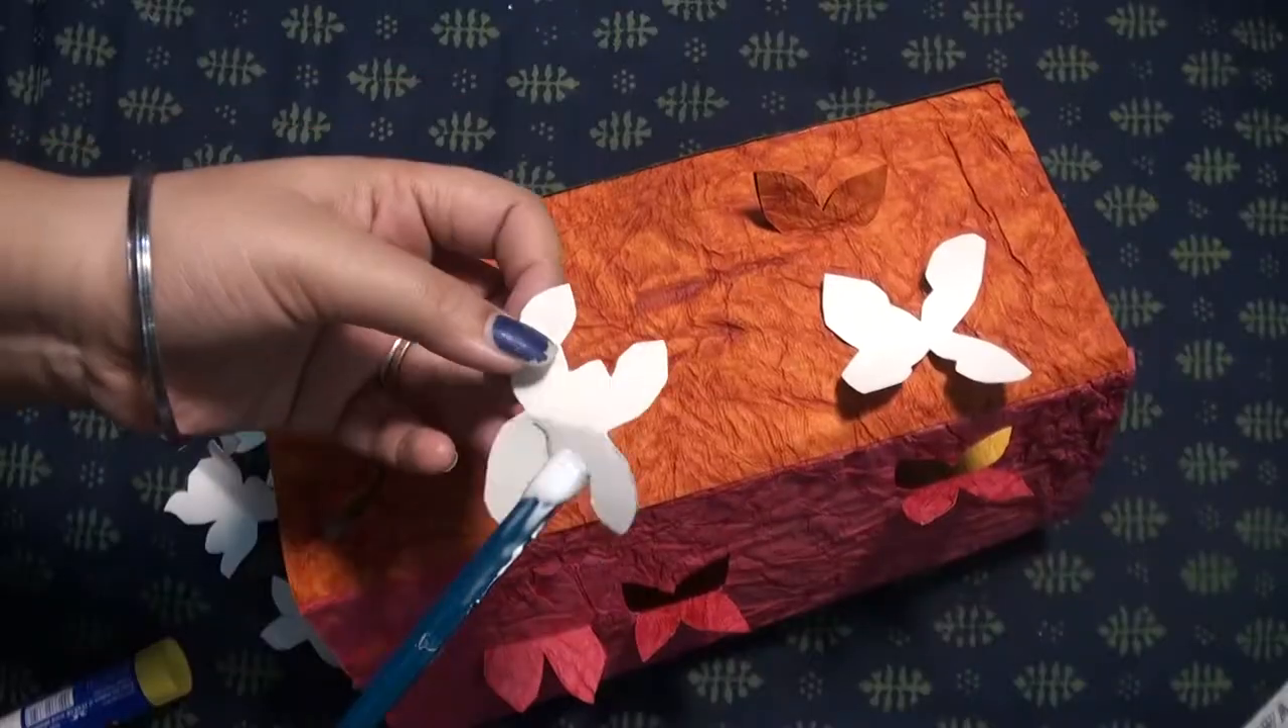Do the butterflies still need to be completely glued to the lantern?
Yes.